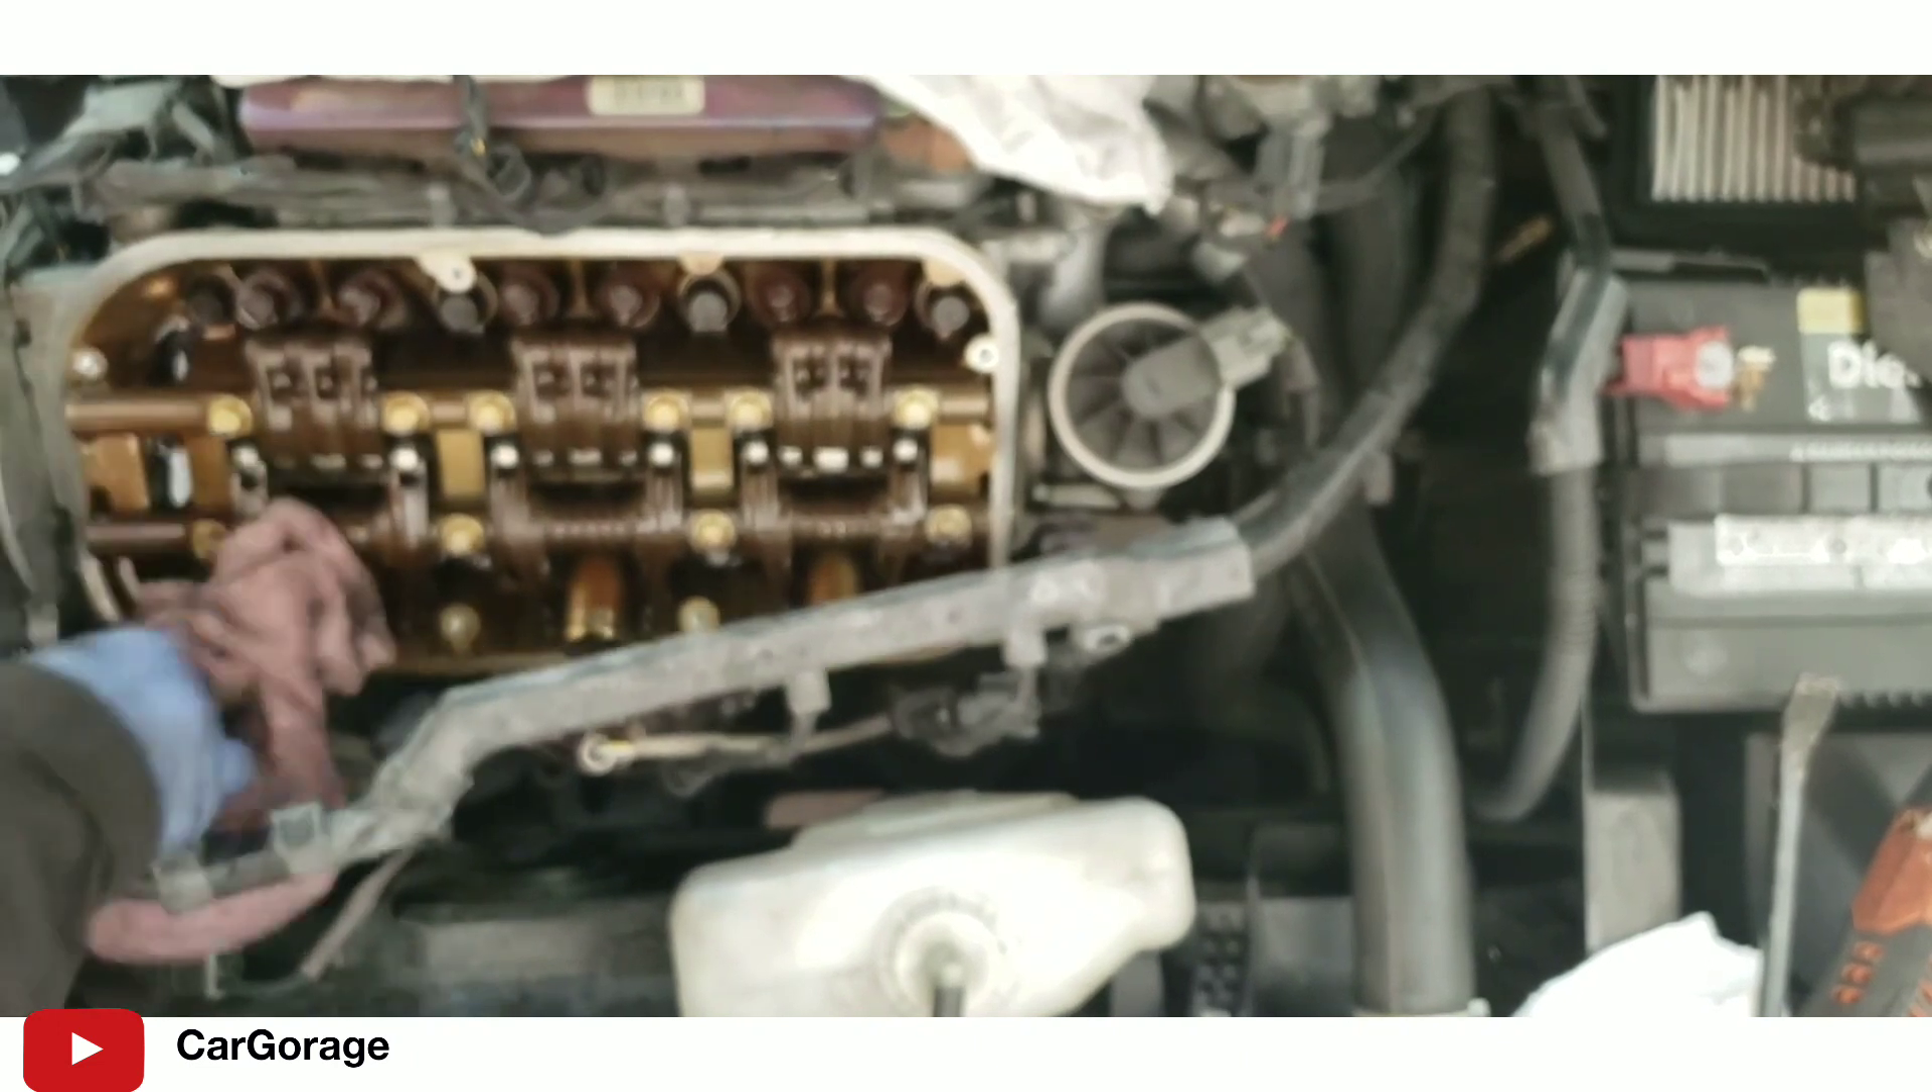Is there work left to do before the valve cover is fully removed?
No.